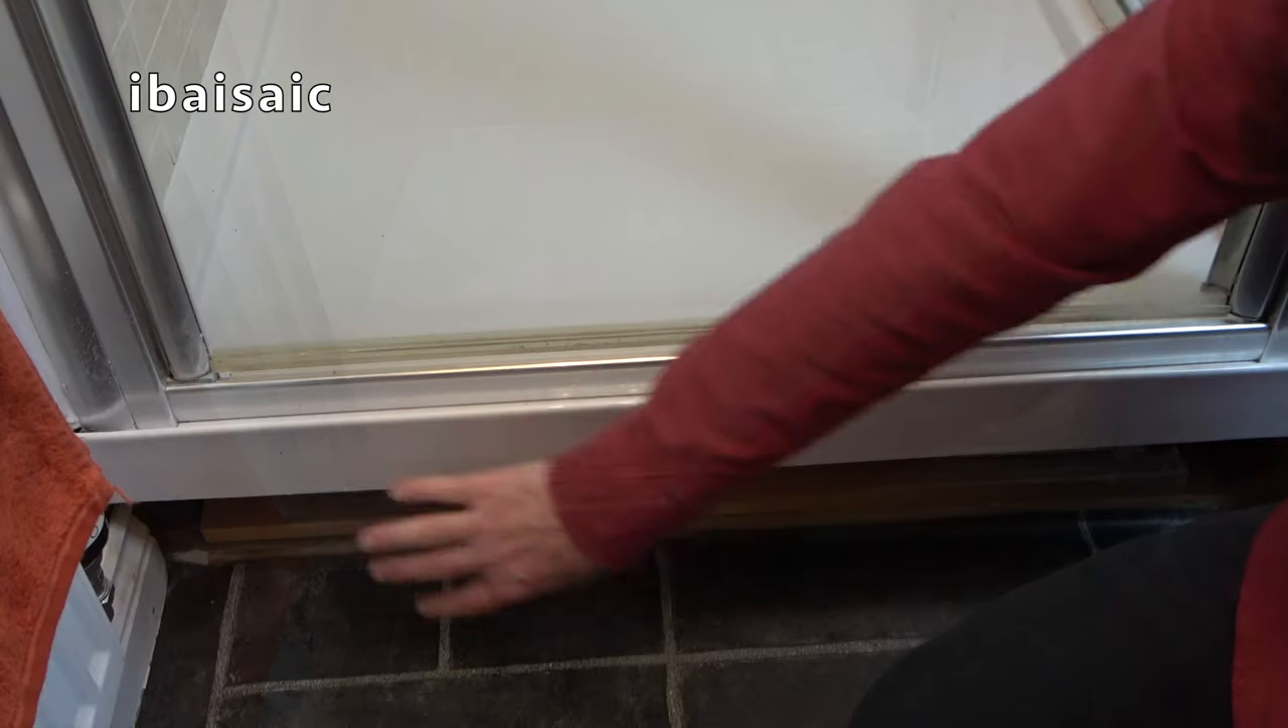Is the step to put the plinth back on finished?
No.